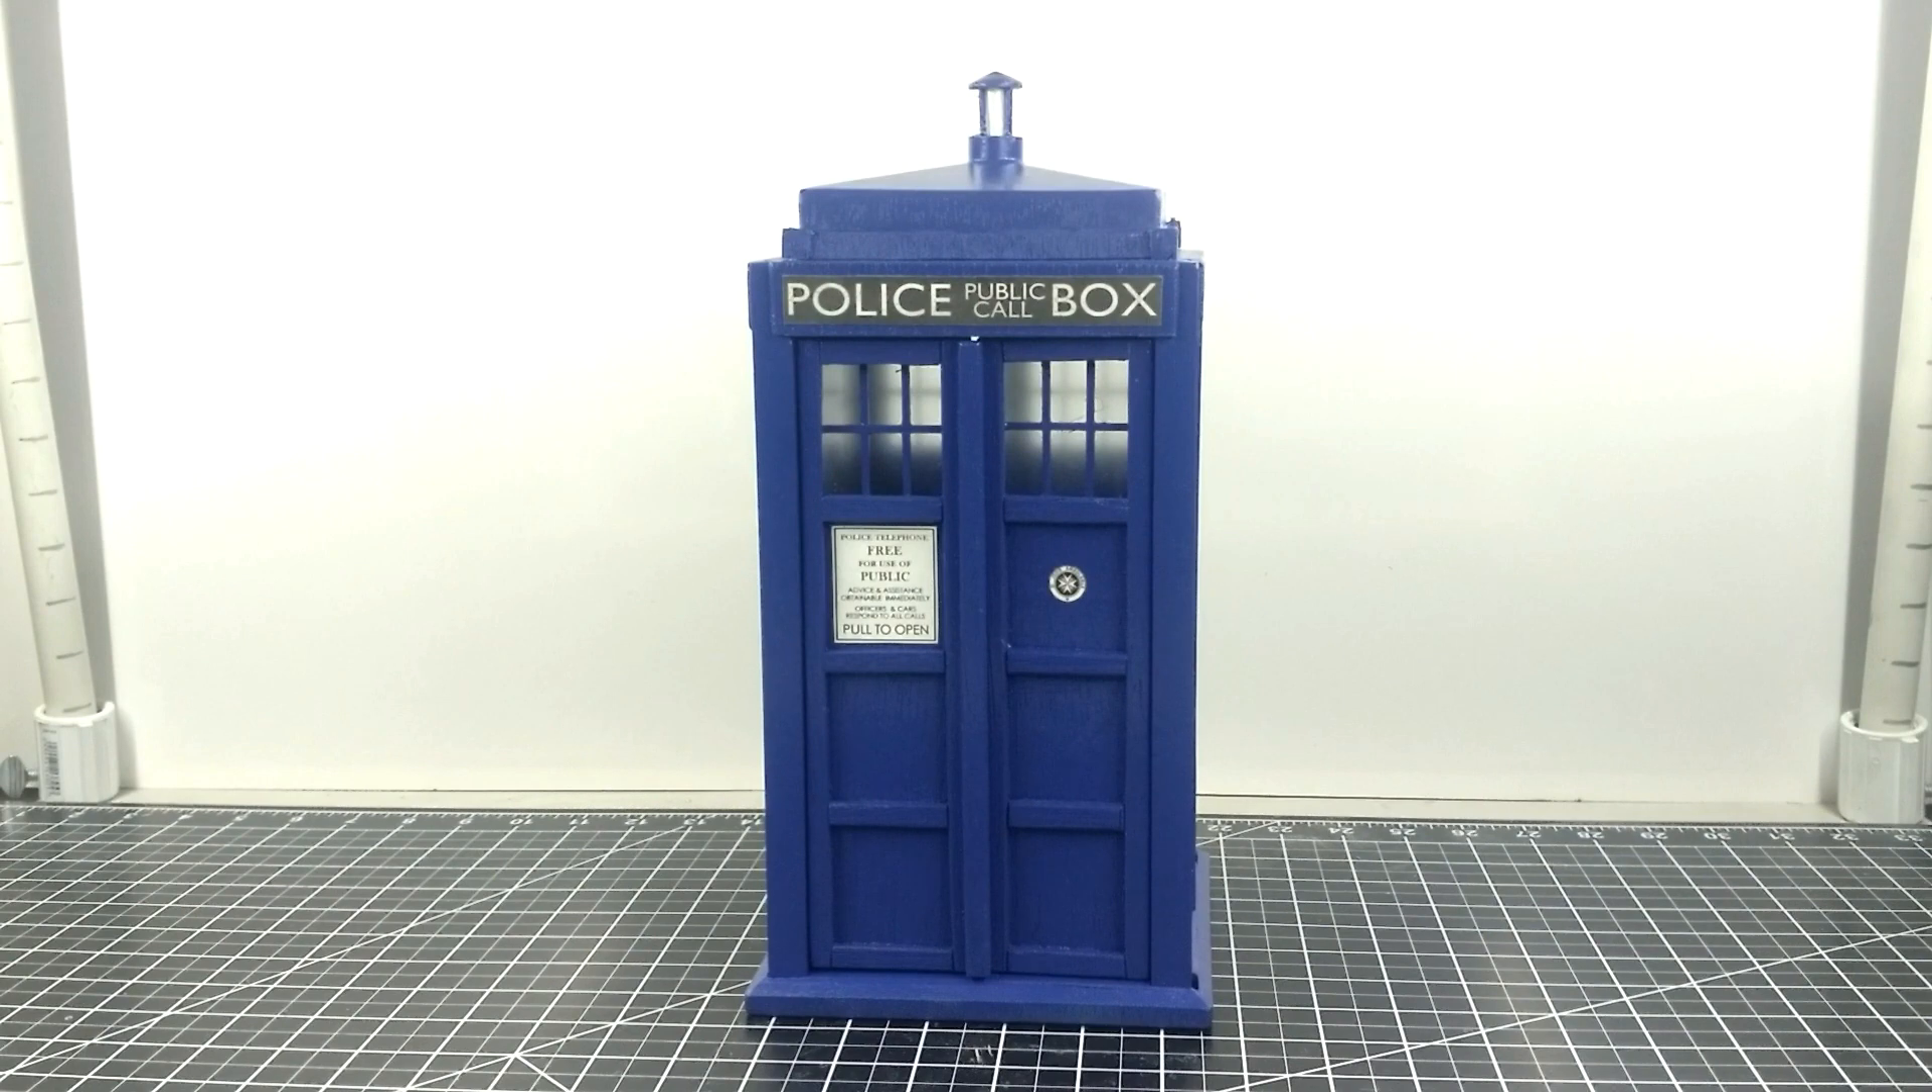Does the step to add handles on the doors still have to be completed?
Yes.